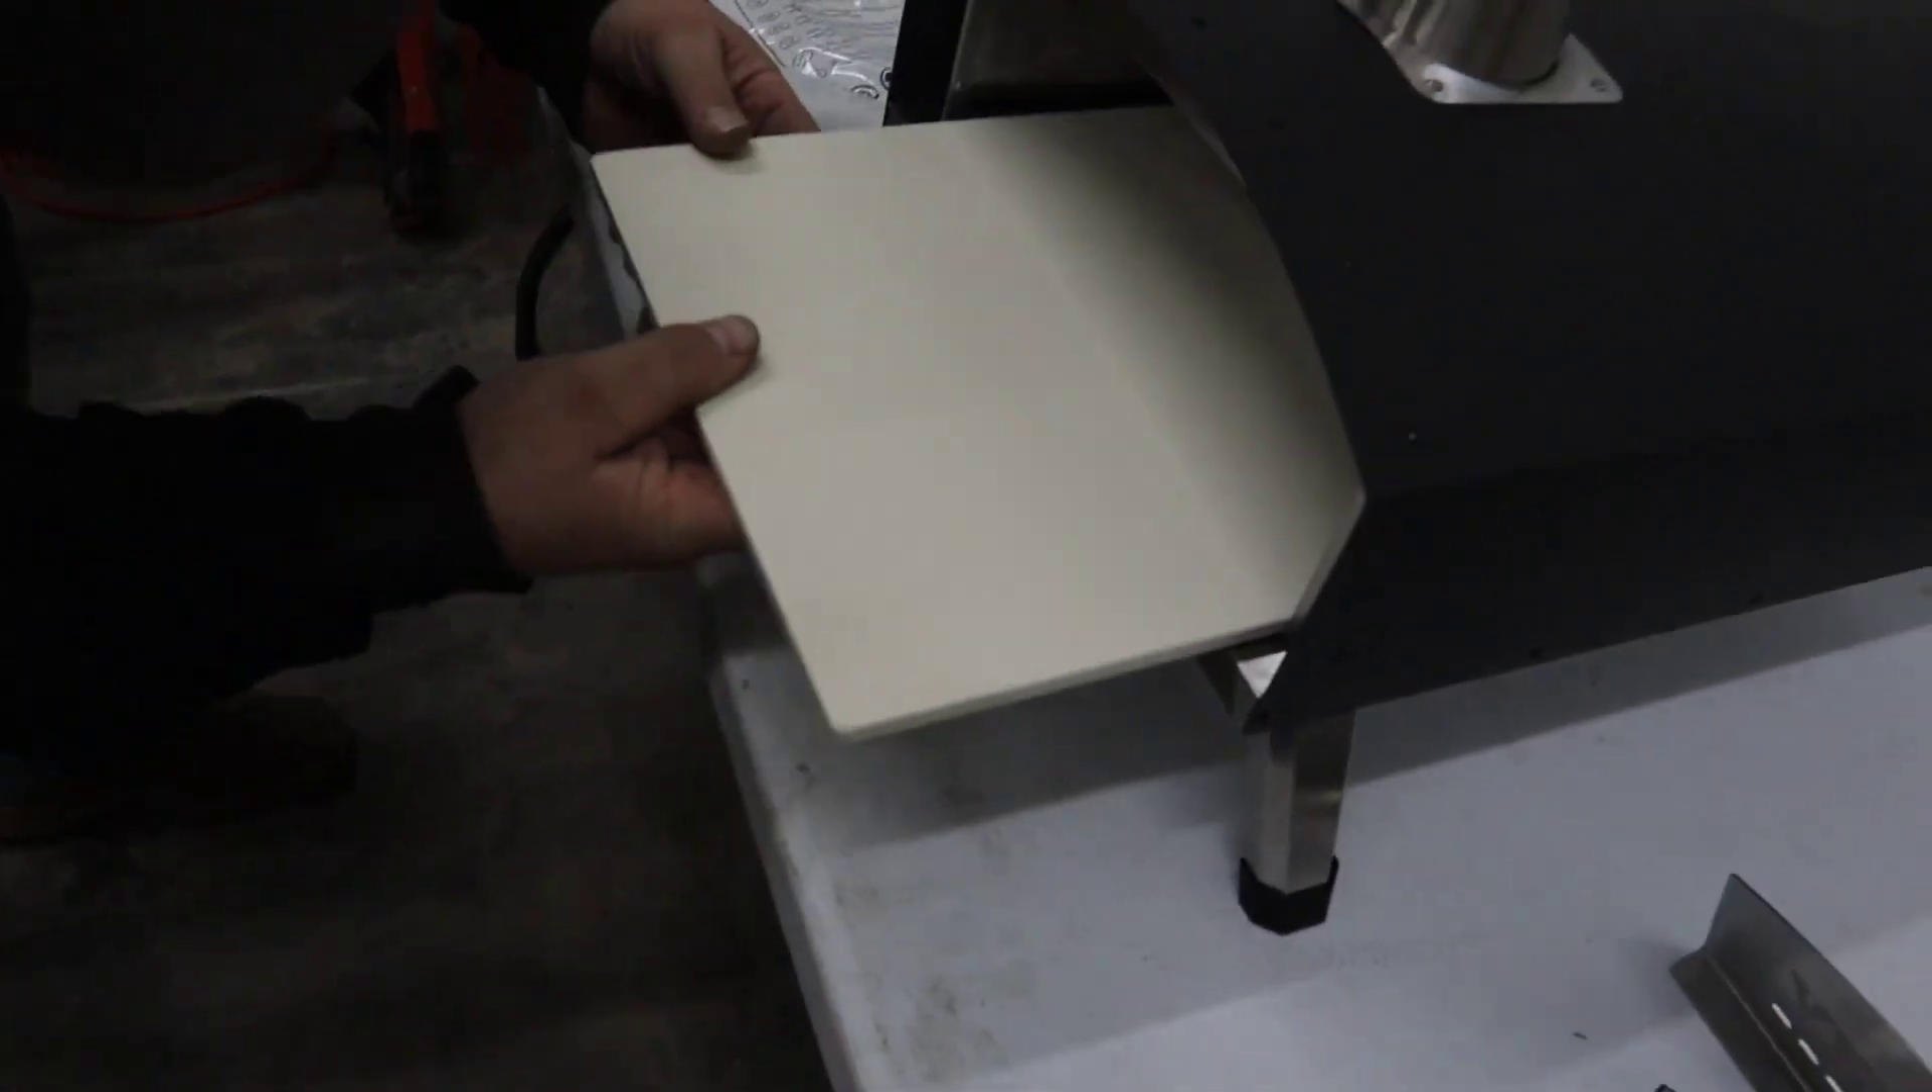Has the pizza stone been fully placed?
No.